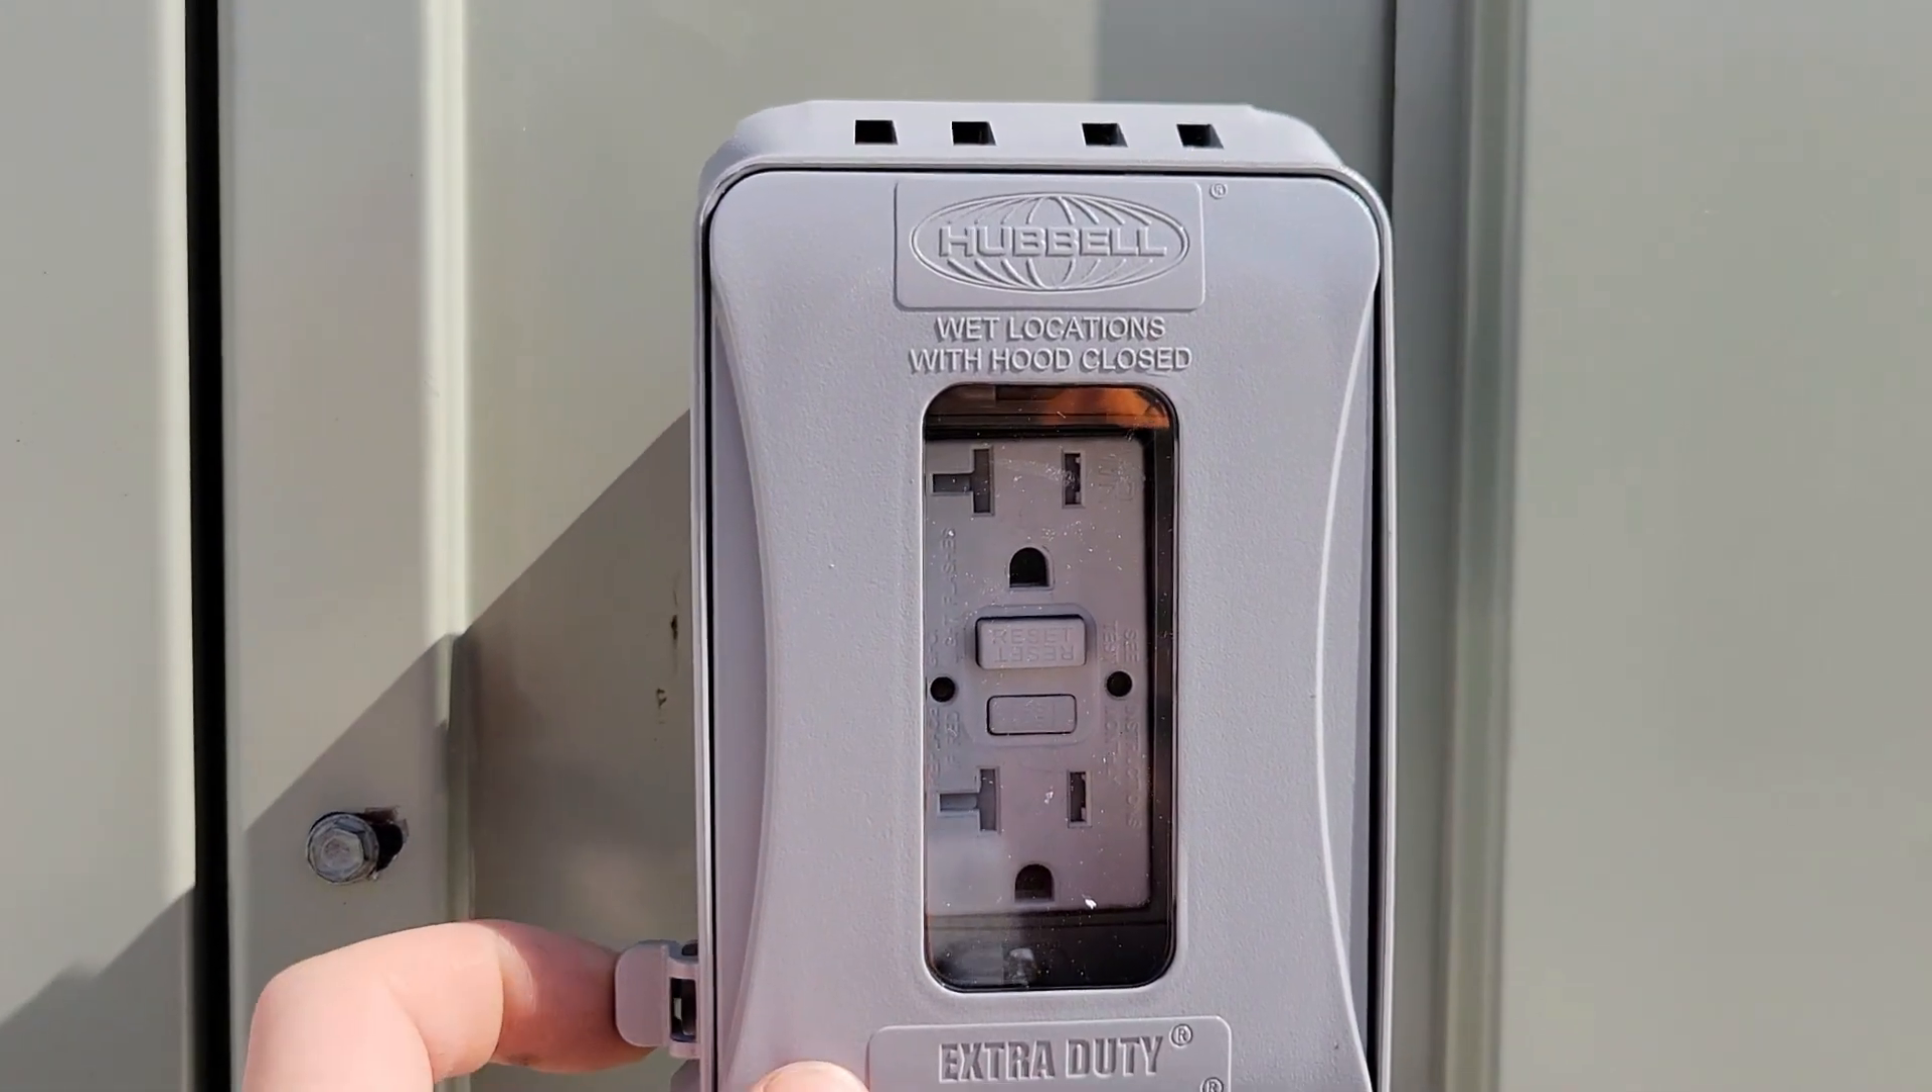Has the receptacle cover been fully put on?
Yes.